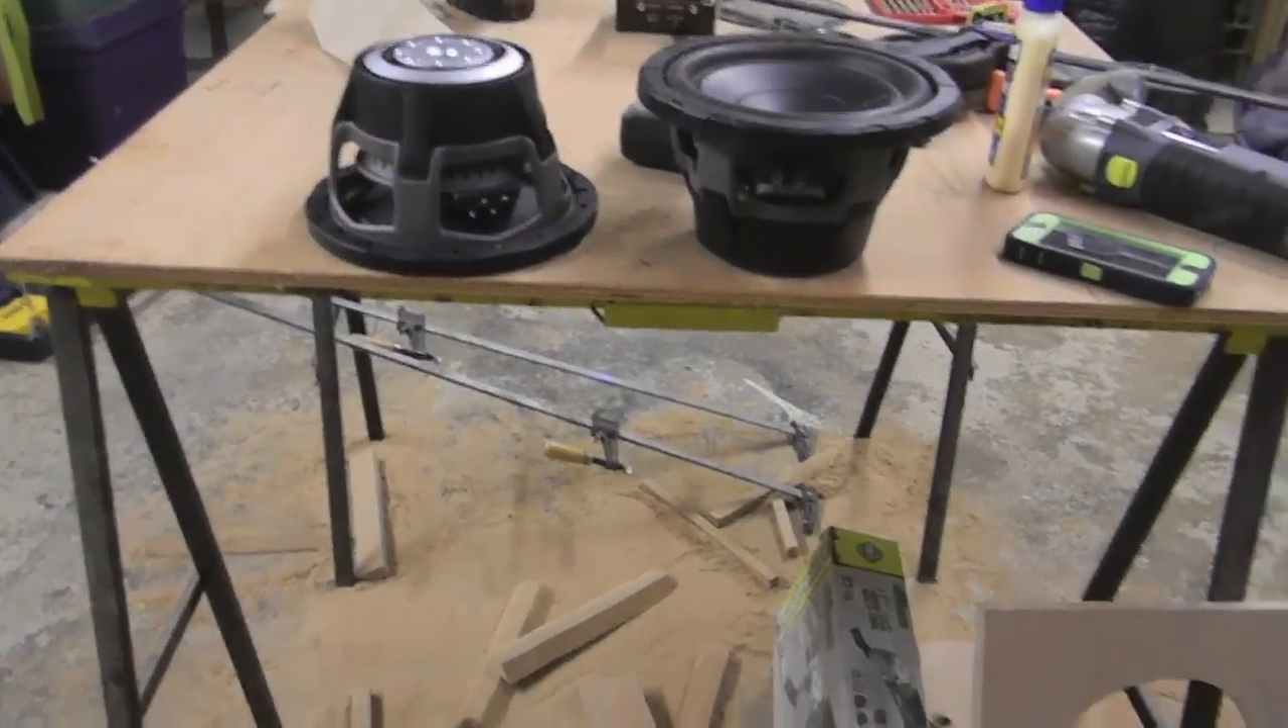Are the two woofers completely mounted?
No.